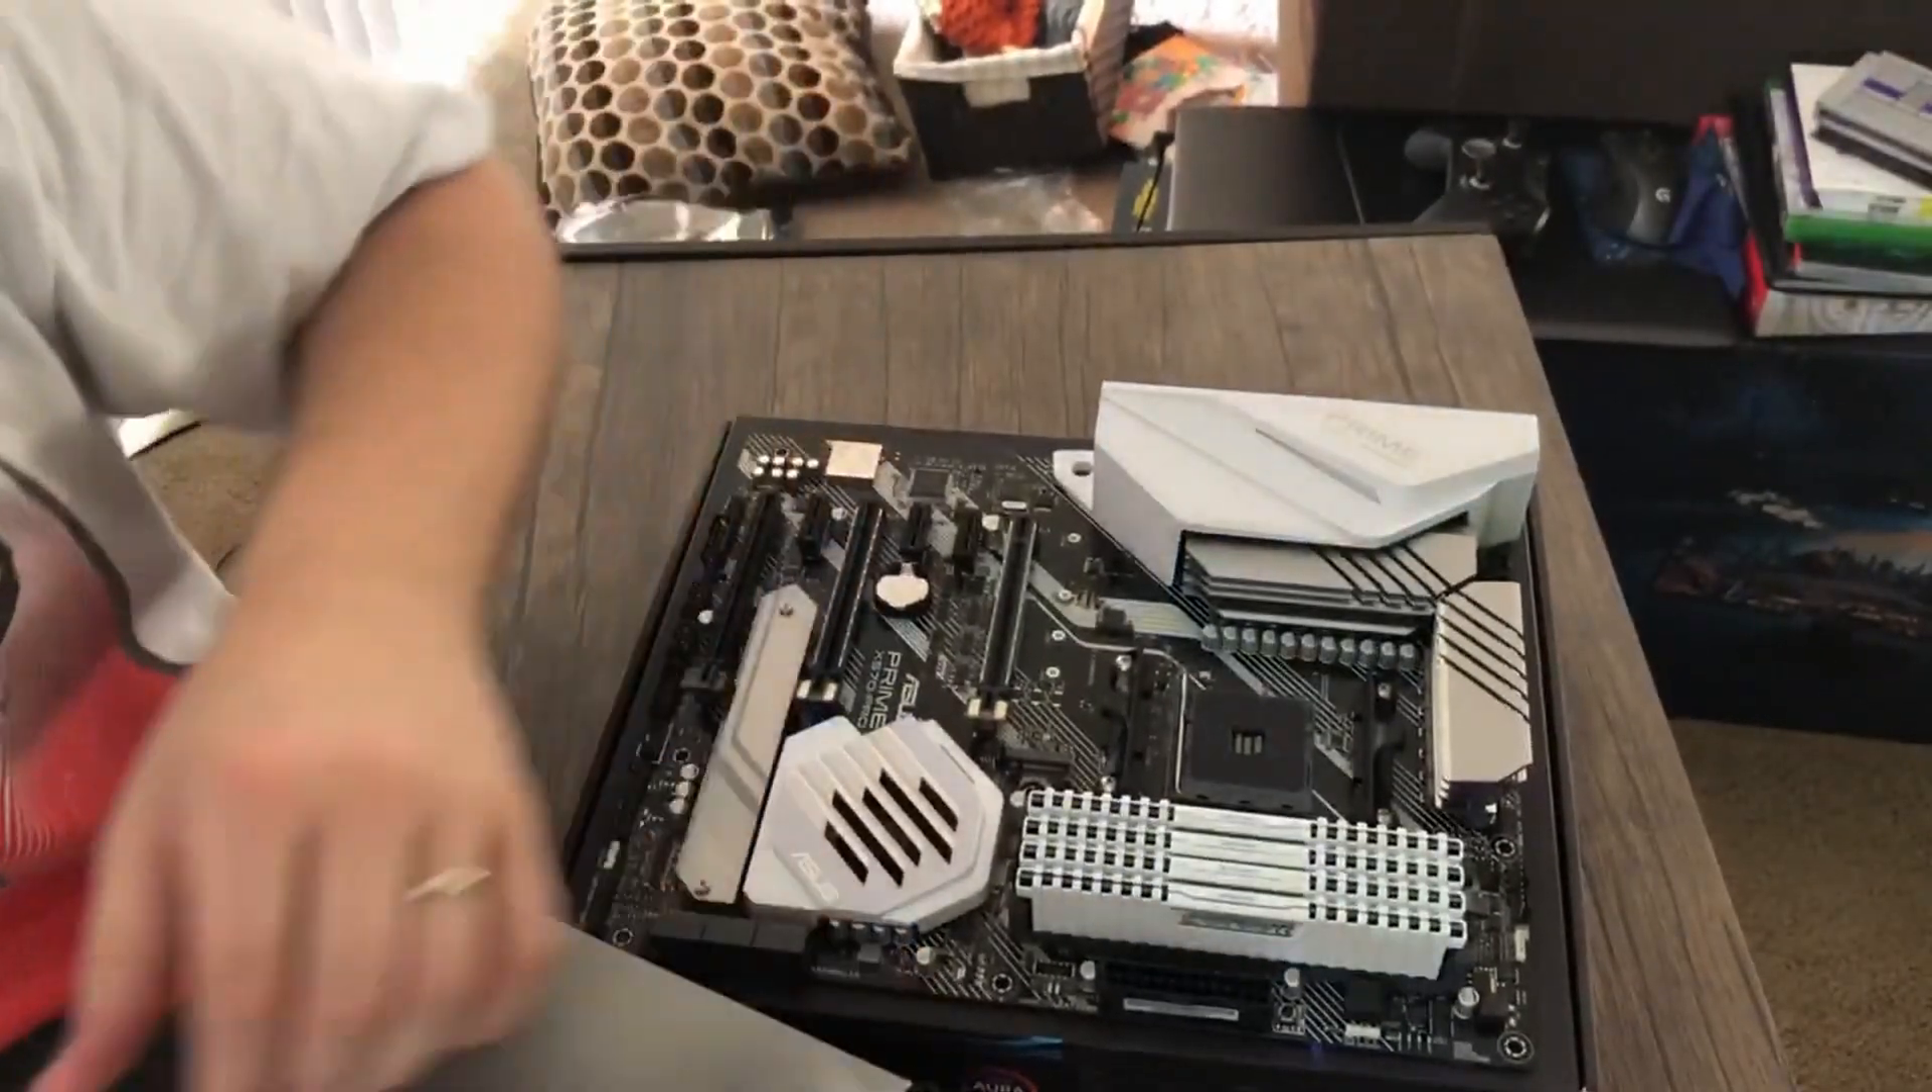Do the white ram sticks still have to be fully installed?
No.